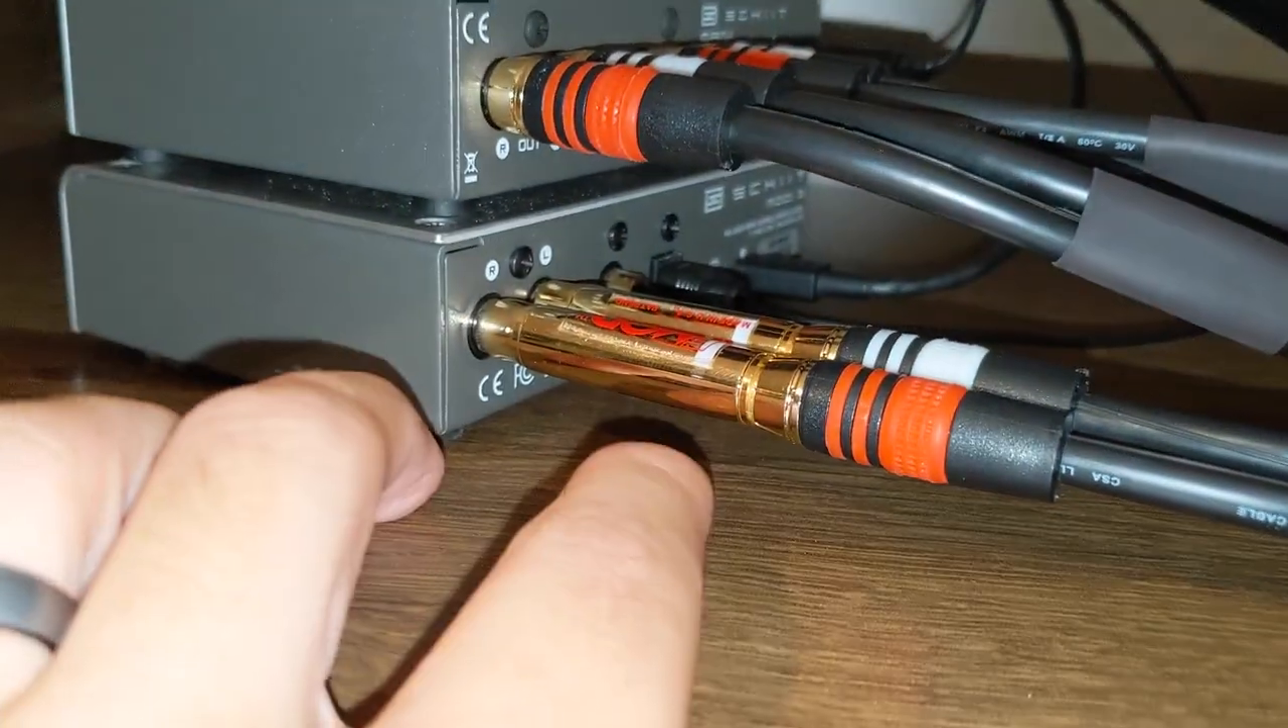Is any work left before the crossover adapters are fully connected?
No.